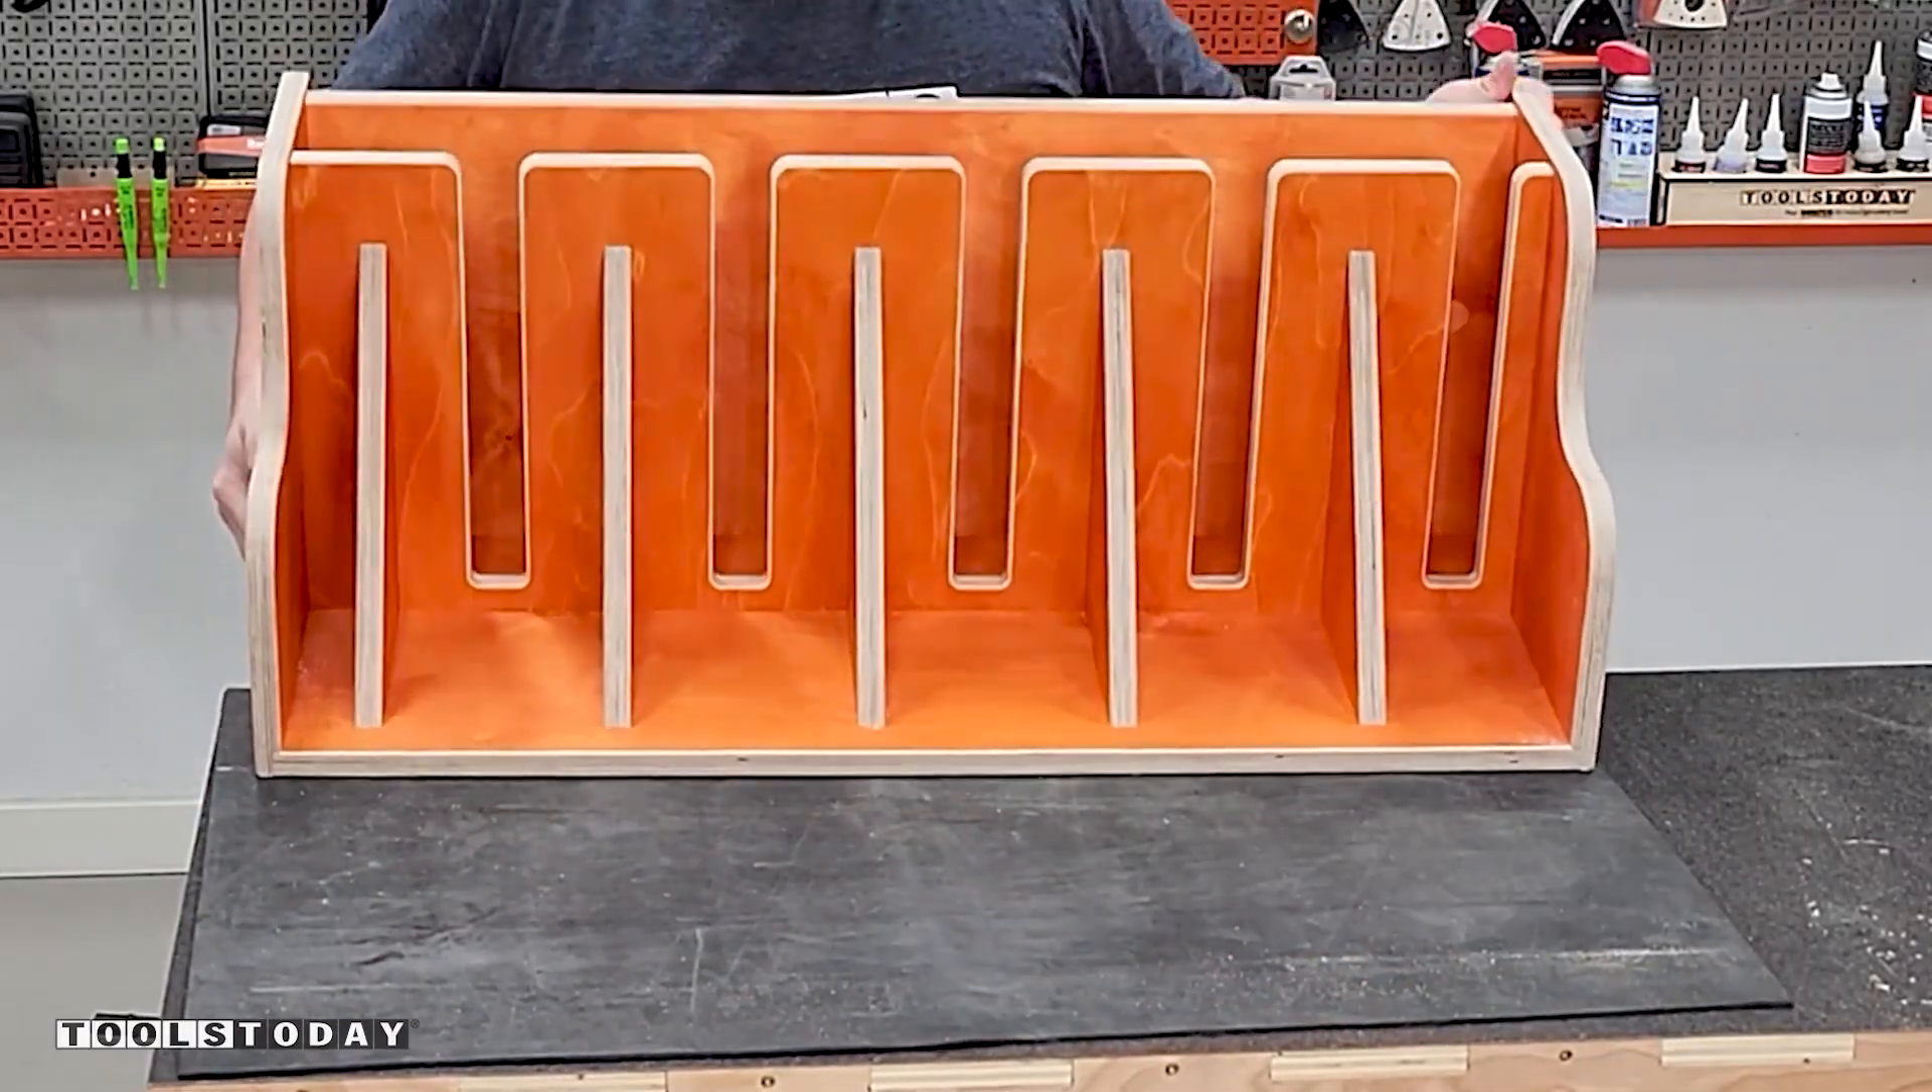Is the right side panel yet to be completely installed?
No.